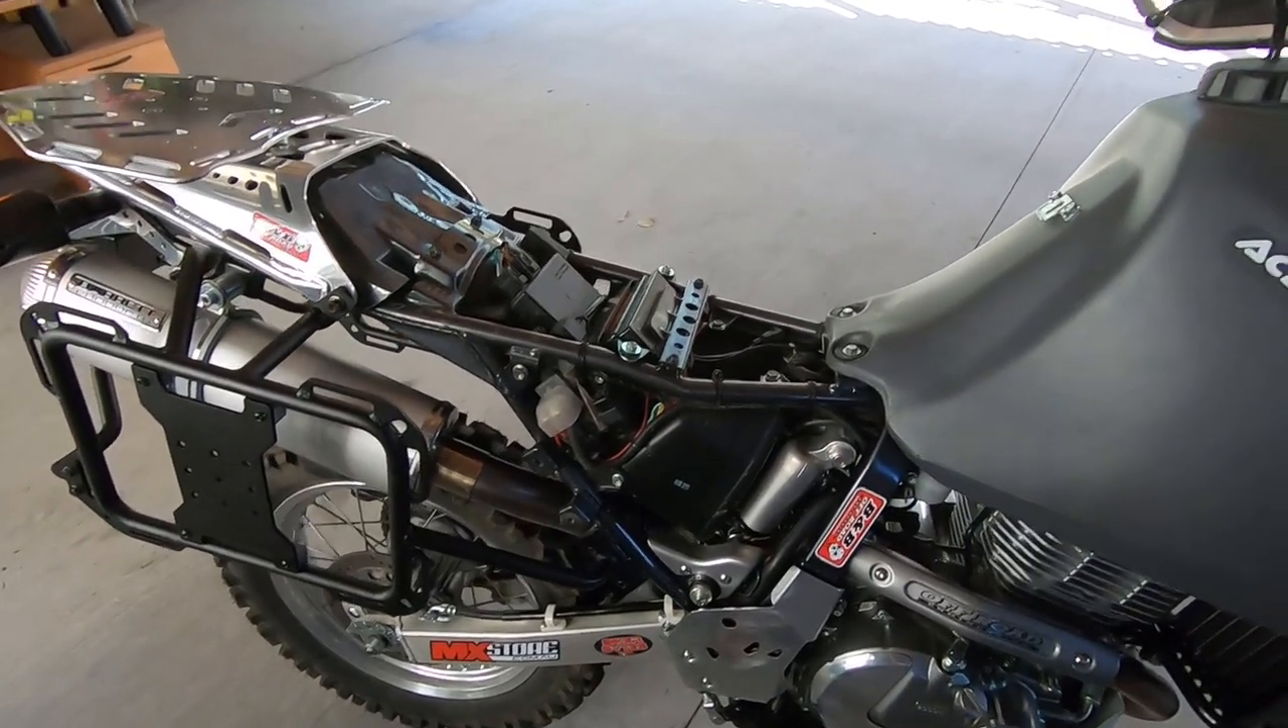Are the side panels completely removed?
Yes.